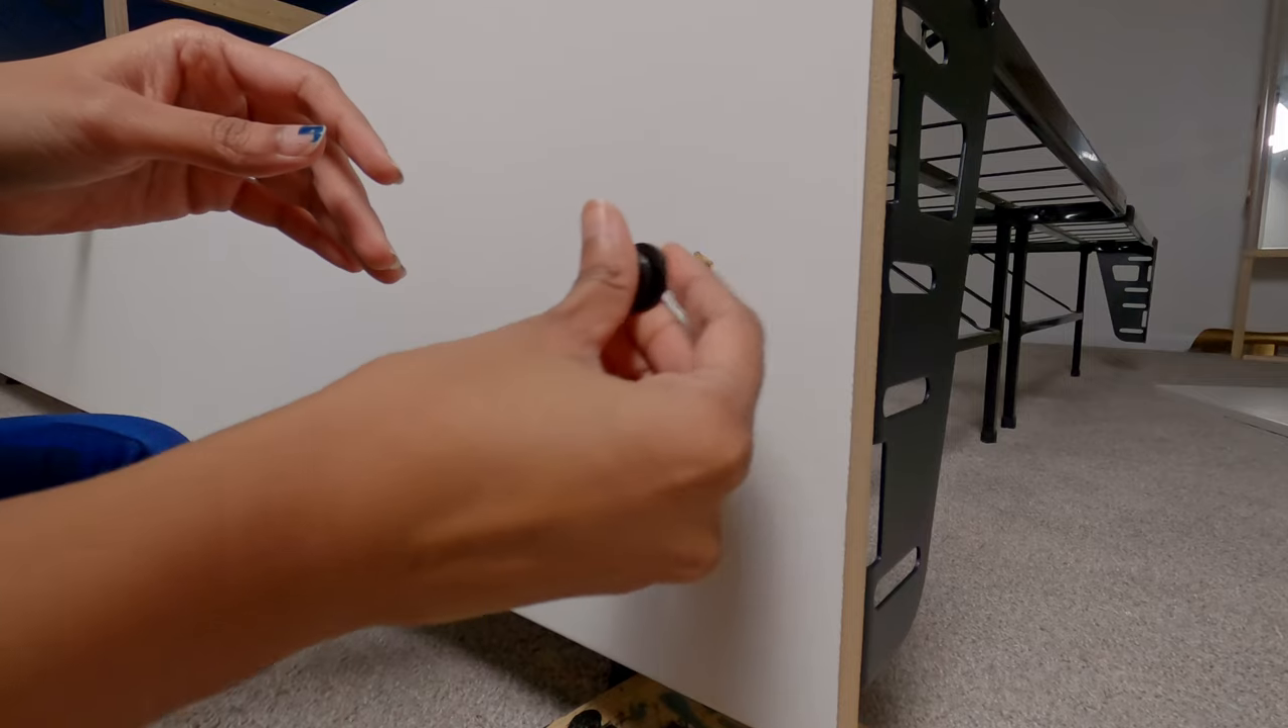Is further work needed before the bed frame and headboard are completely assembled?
Yes.